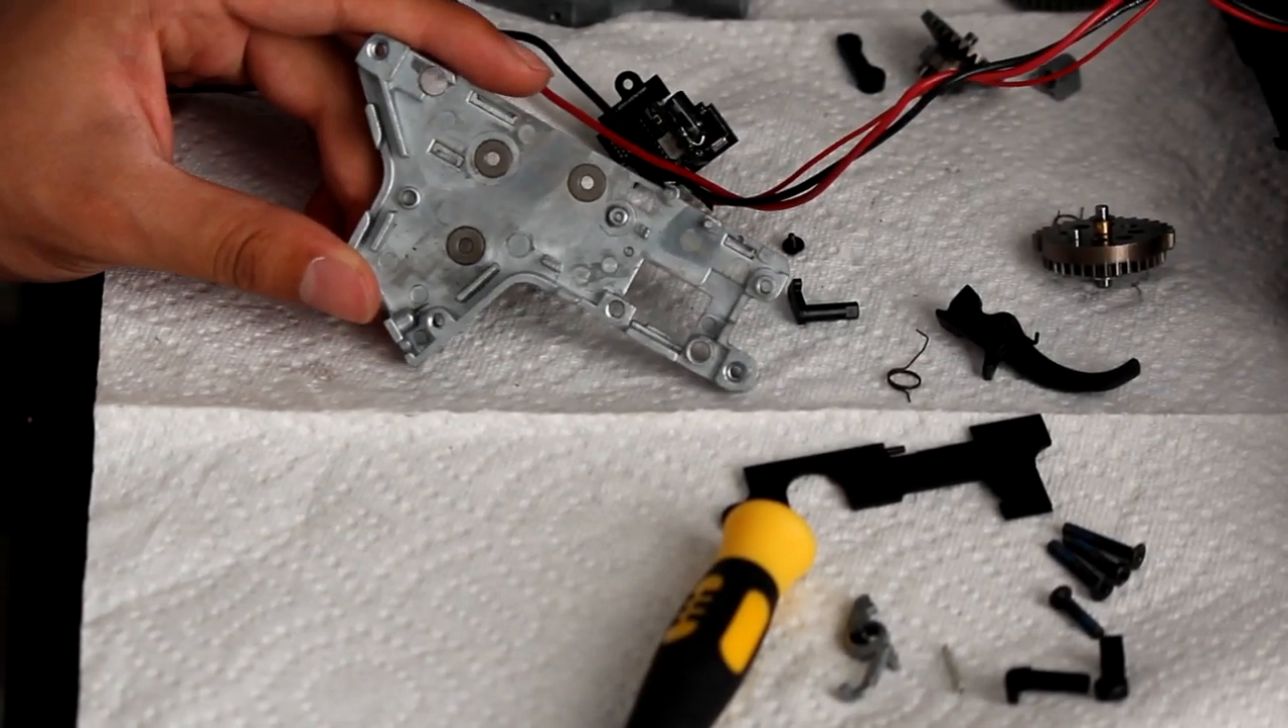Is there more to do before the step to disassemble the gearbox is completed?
No.